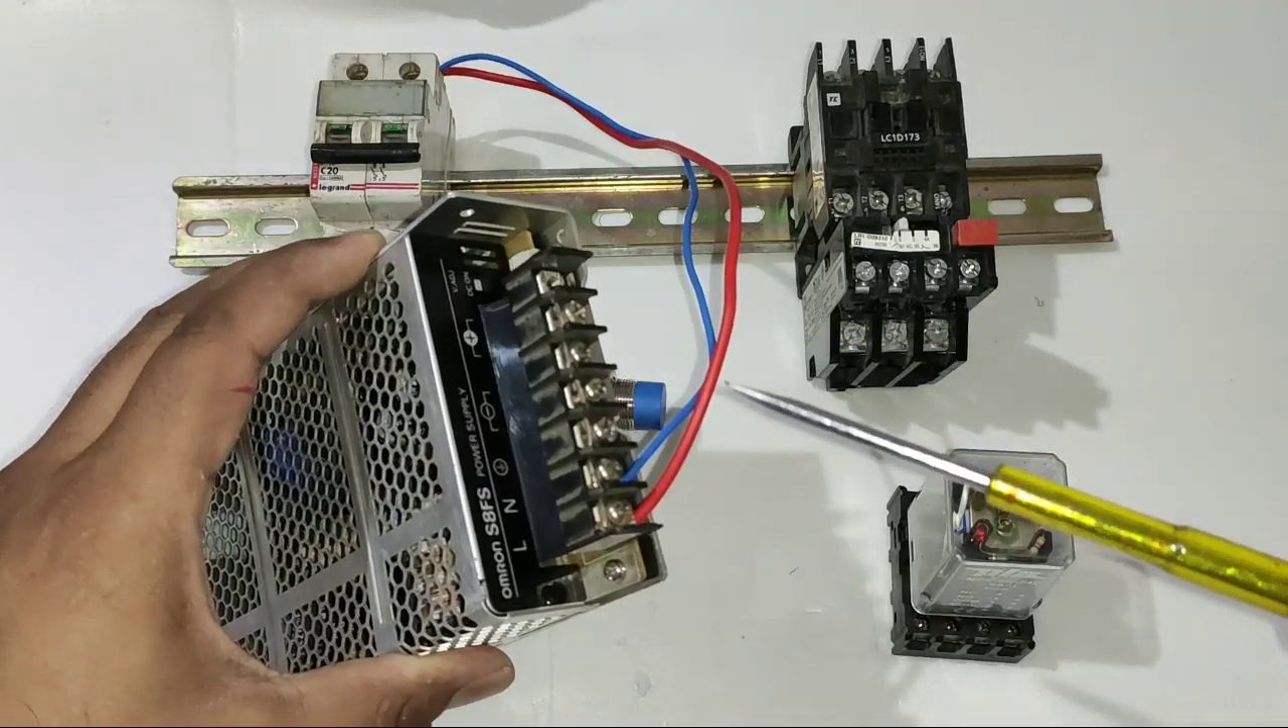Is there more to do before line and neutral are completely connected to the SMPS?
No.